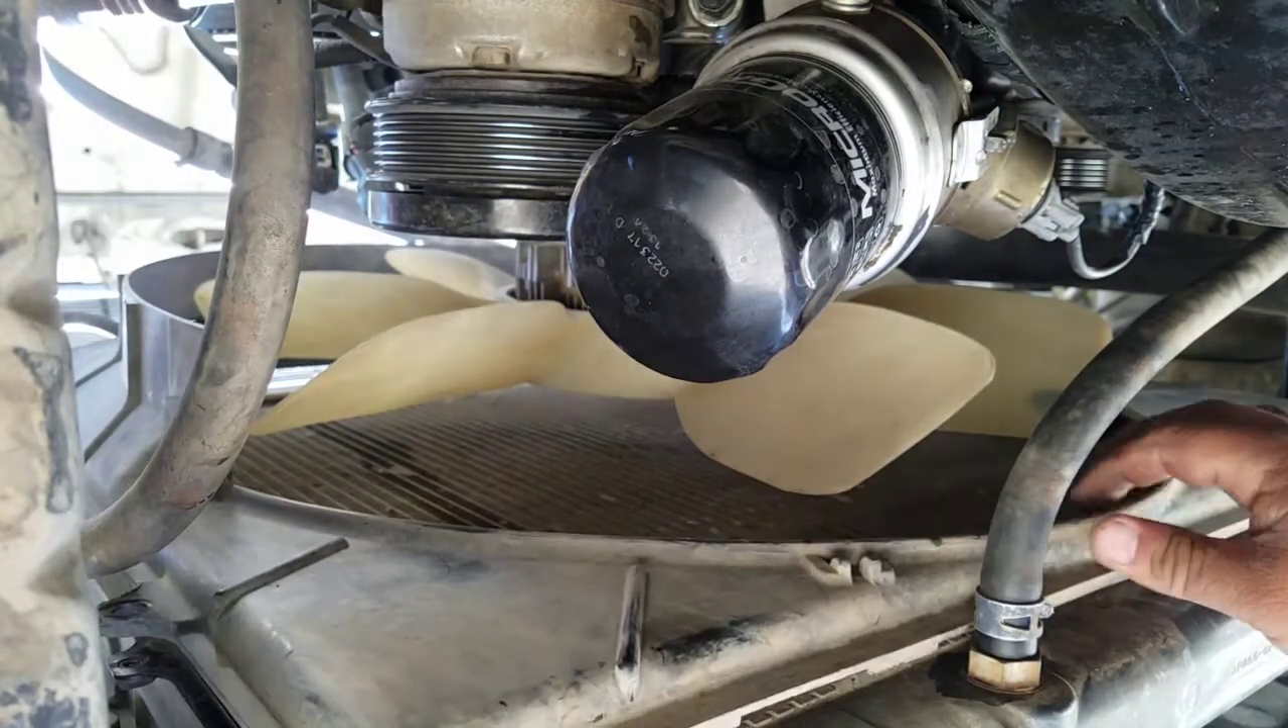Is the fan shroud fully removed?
No.